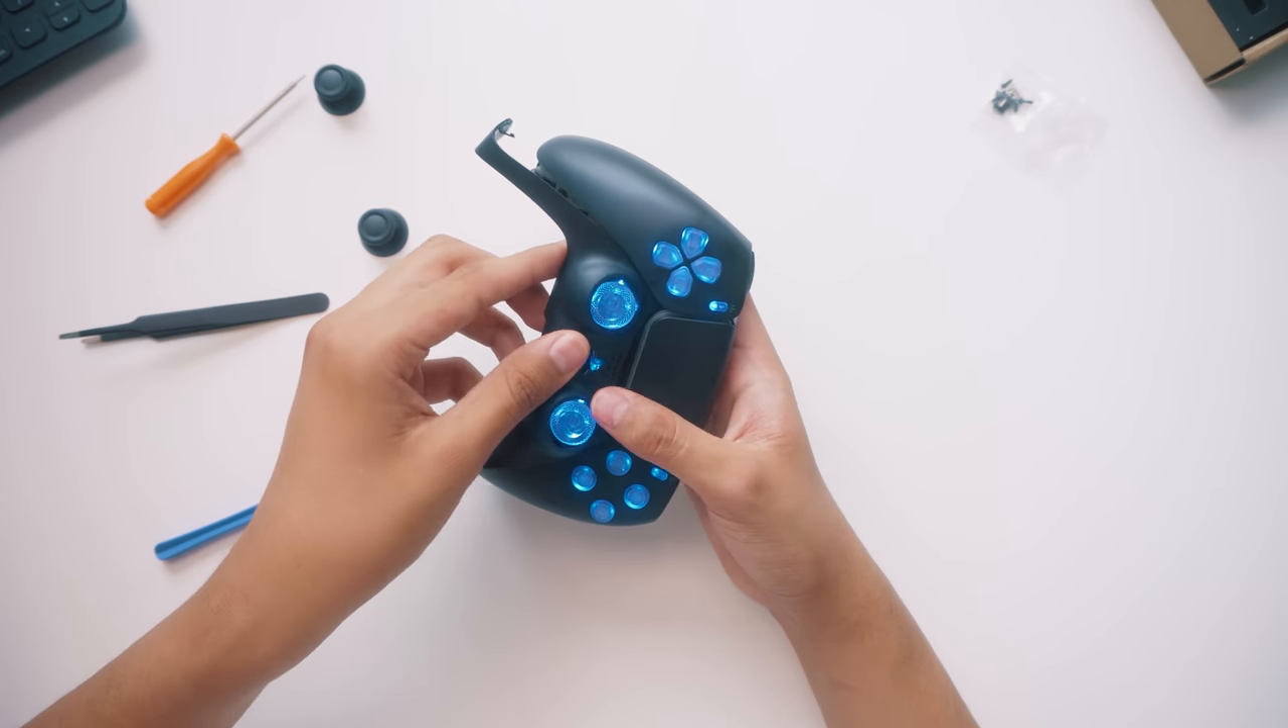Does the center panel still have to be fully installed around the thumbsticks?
Yes.